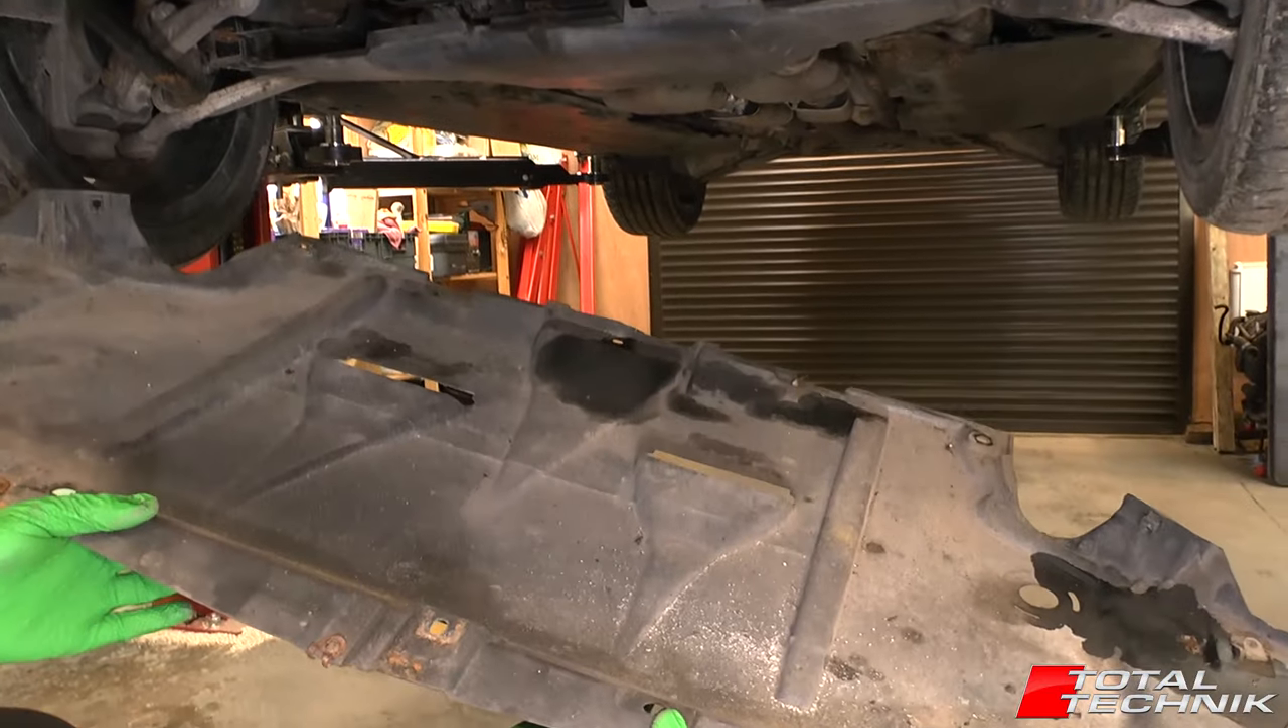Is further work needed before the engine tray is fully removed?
No.